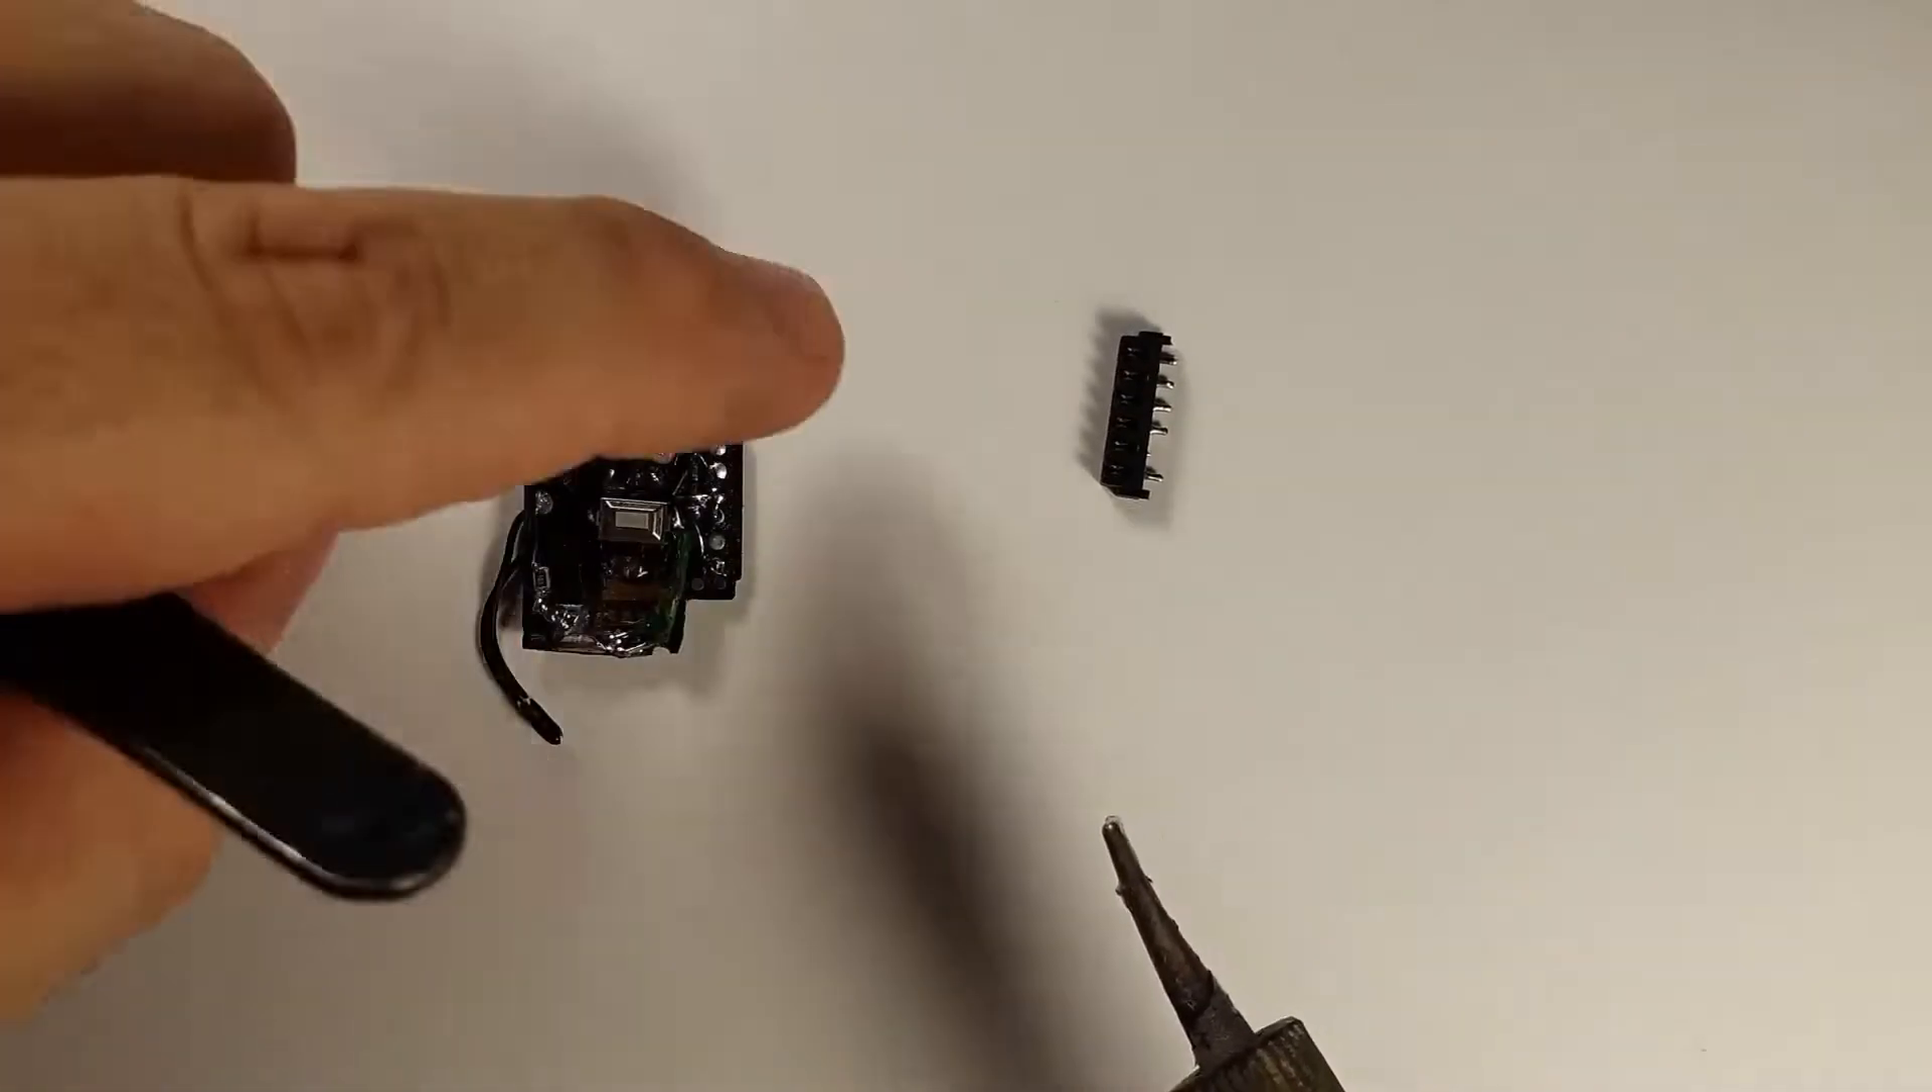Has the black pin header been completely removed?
Yes.